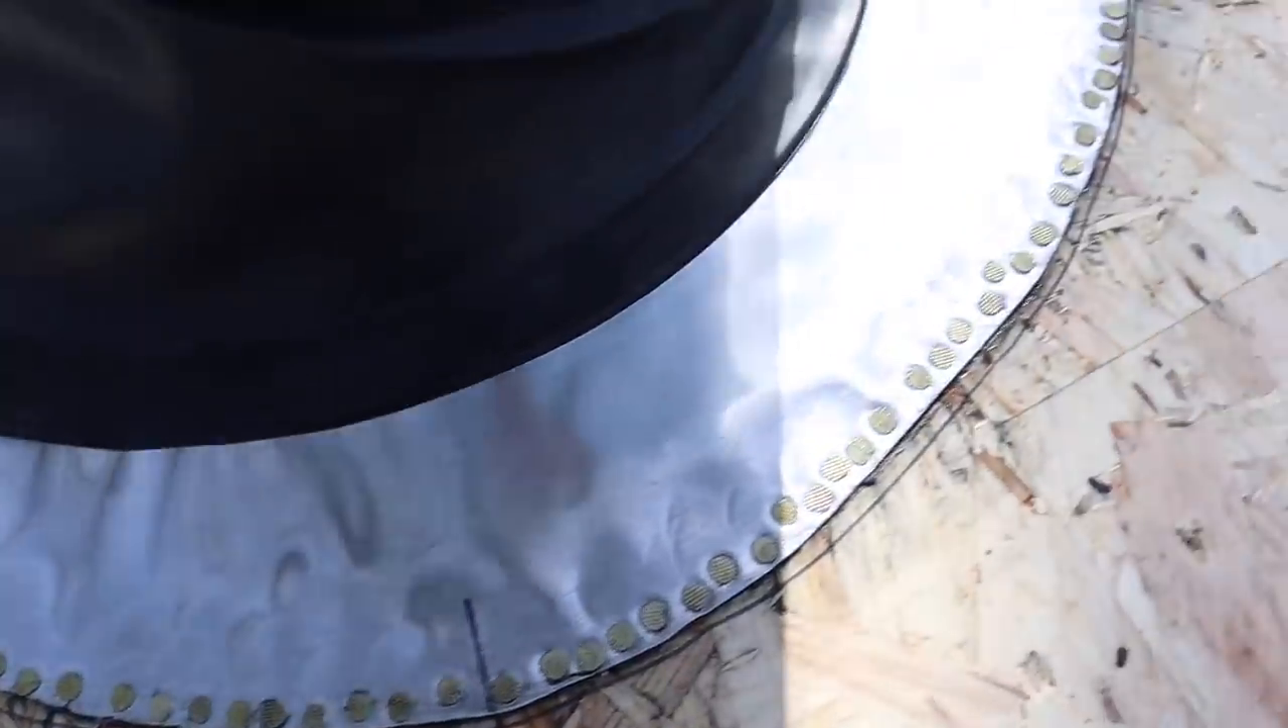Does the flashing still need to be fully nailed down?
No.